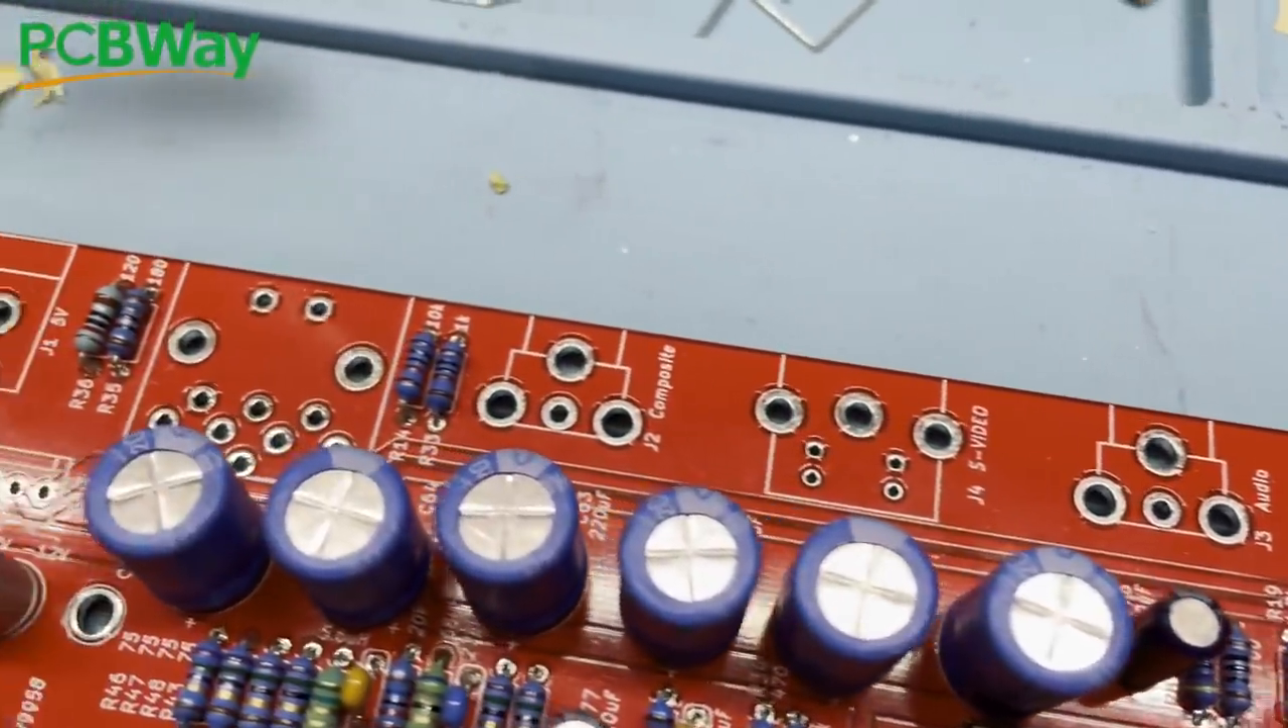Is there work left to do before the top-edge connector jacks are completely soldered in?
Yes.